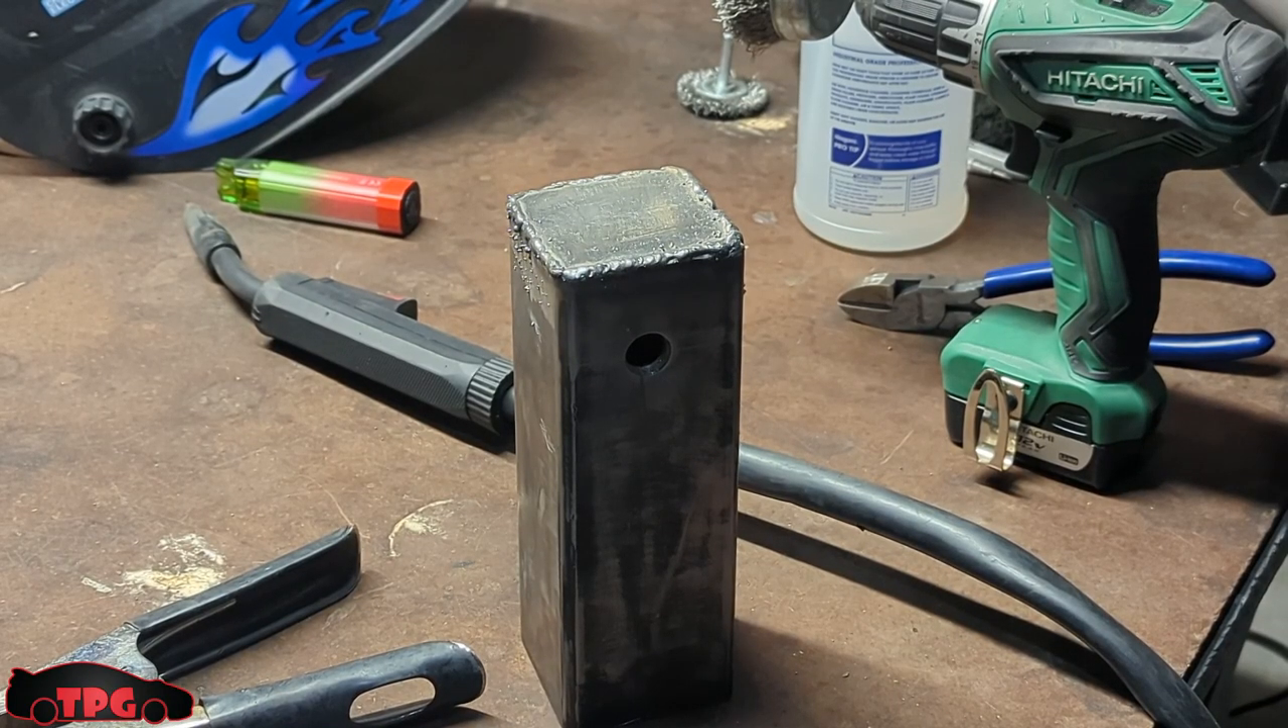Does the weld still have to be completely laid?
No.